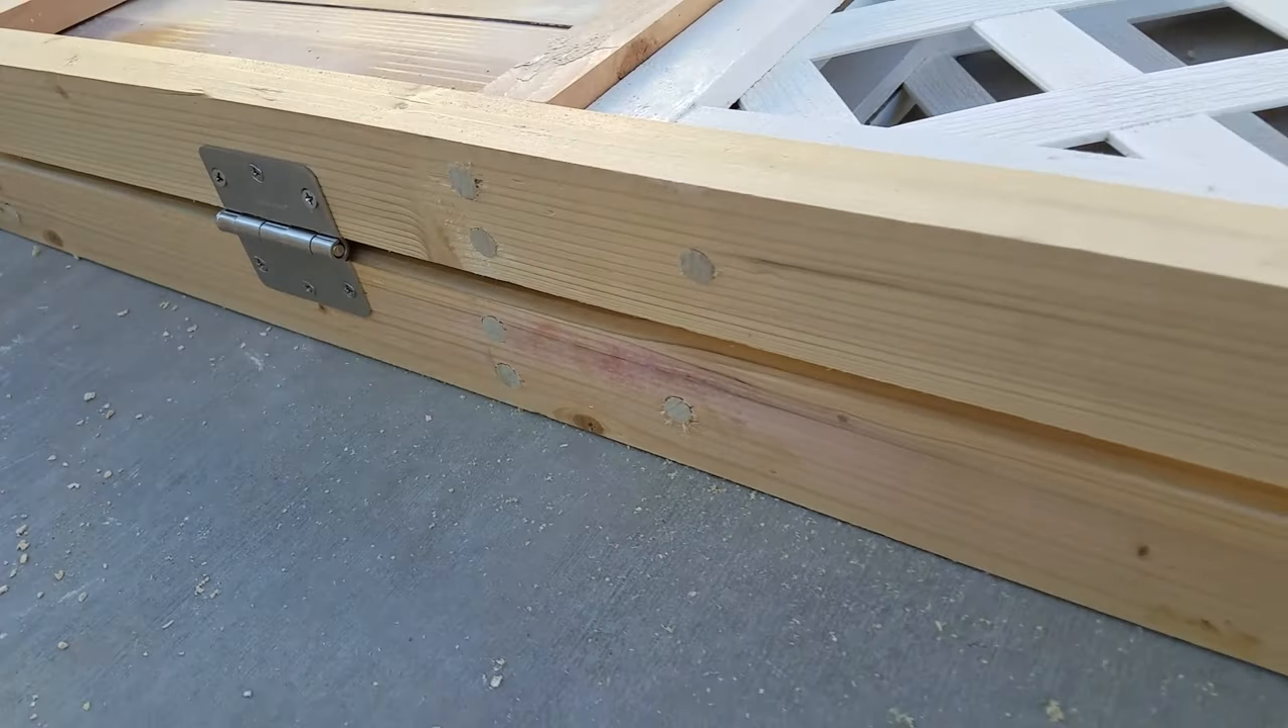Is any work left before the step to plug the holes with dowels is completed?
No.